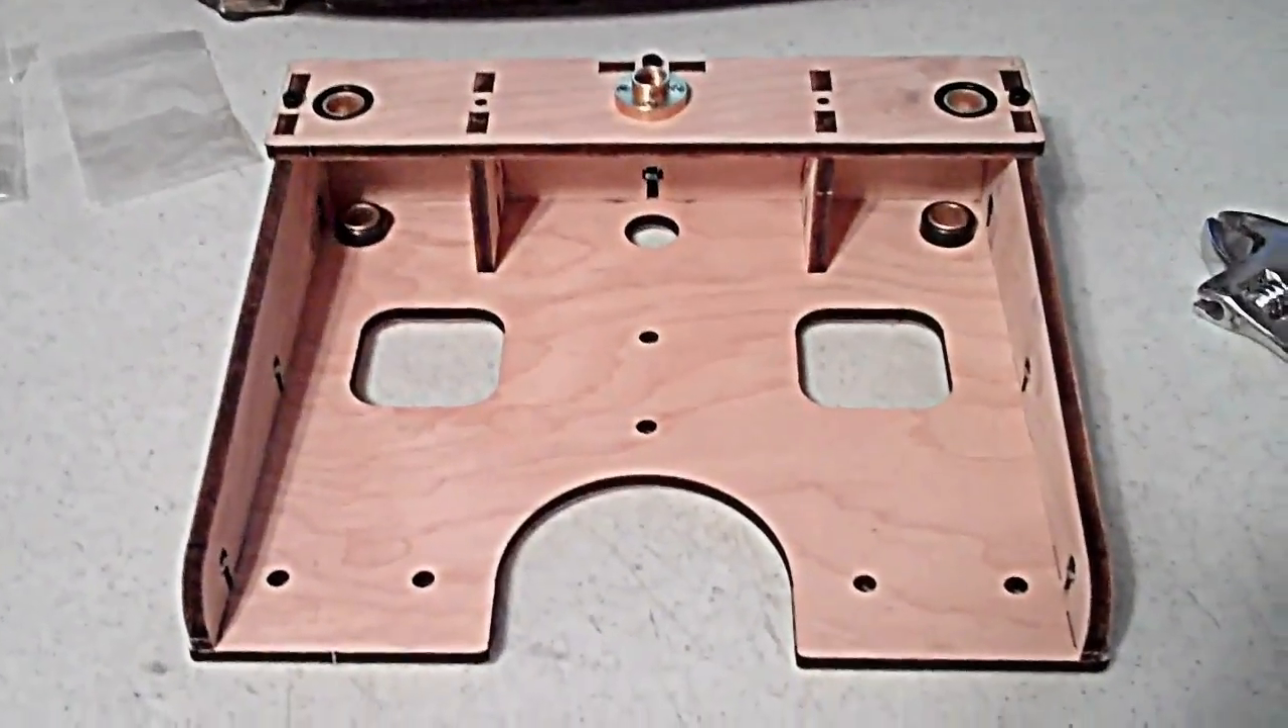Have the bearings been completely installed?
Yes.